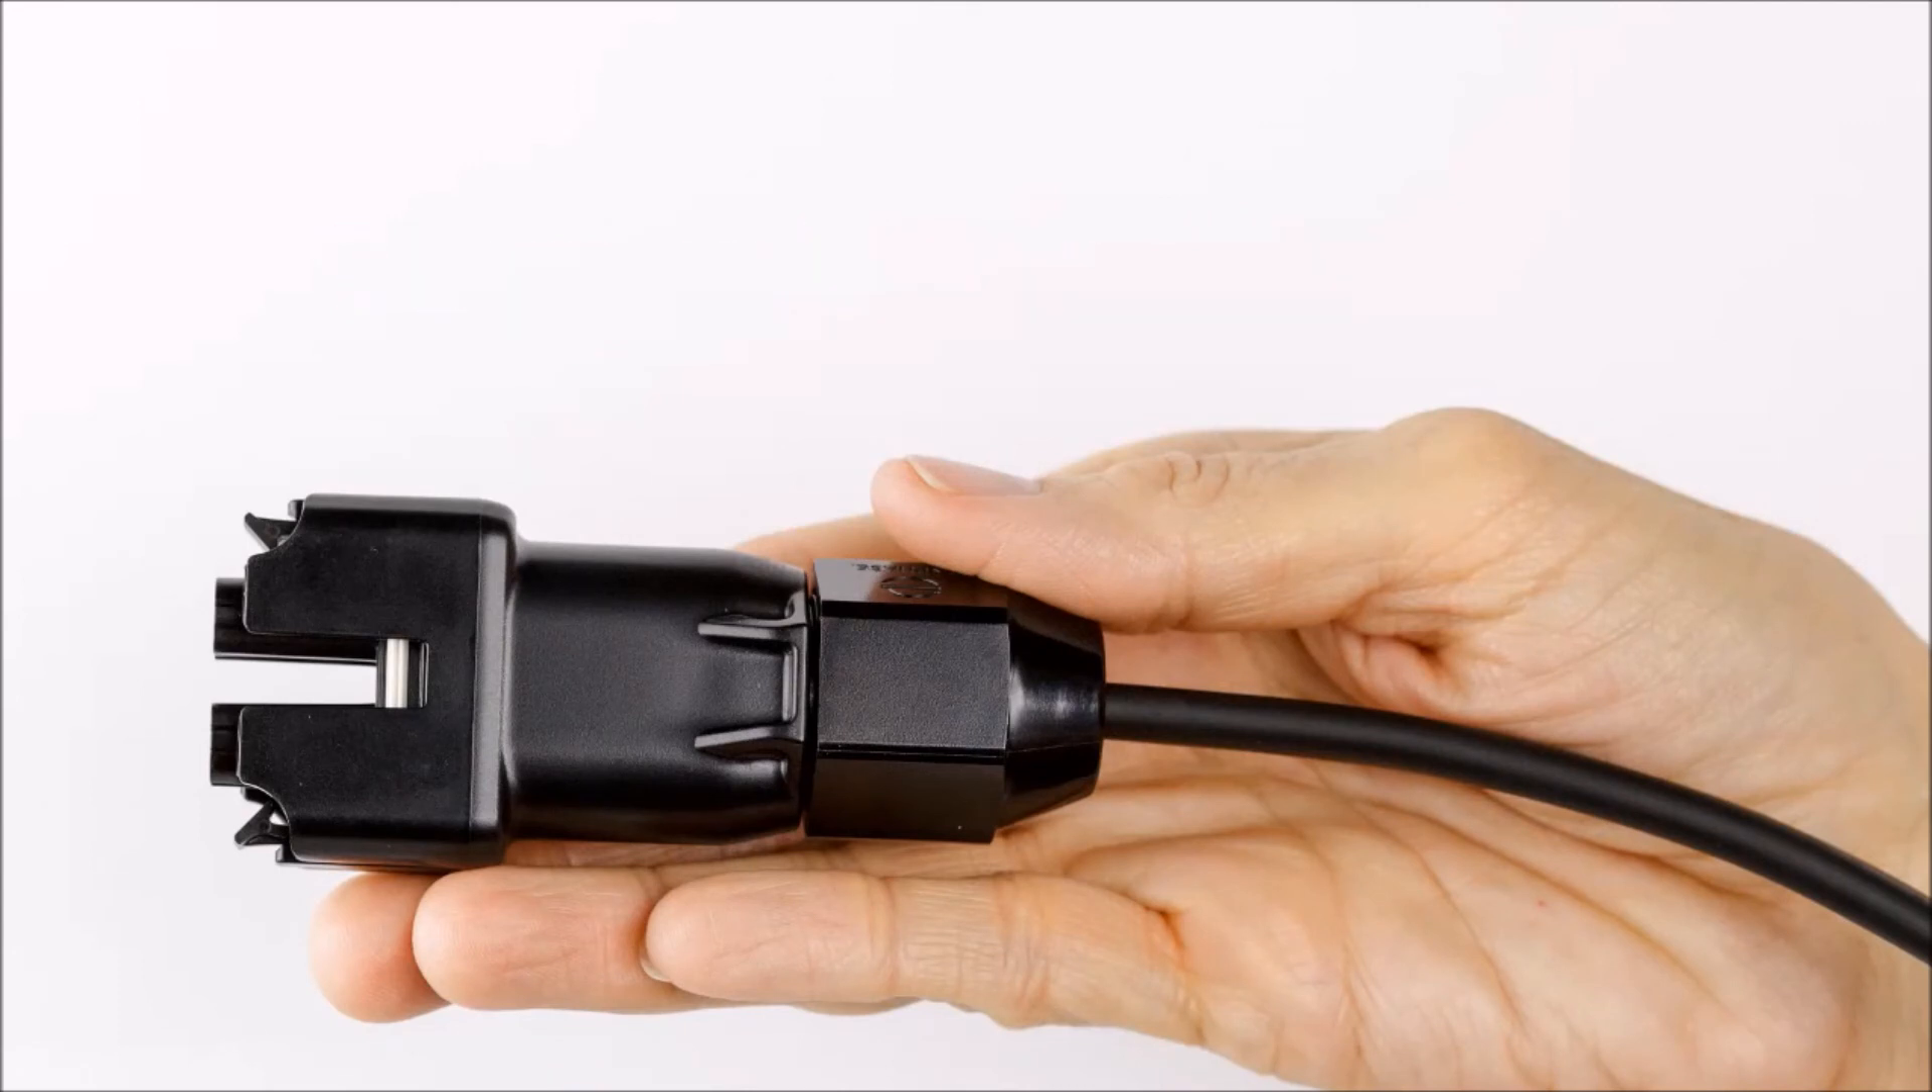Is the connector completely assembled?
Yes.